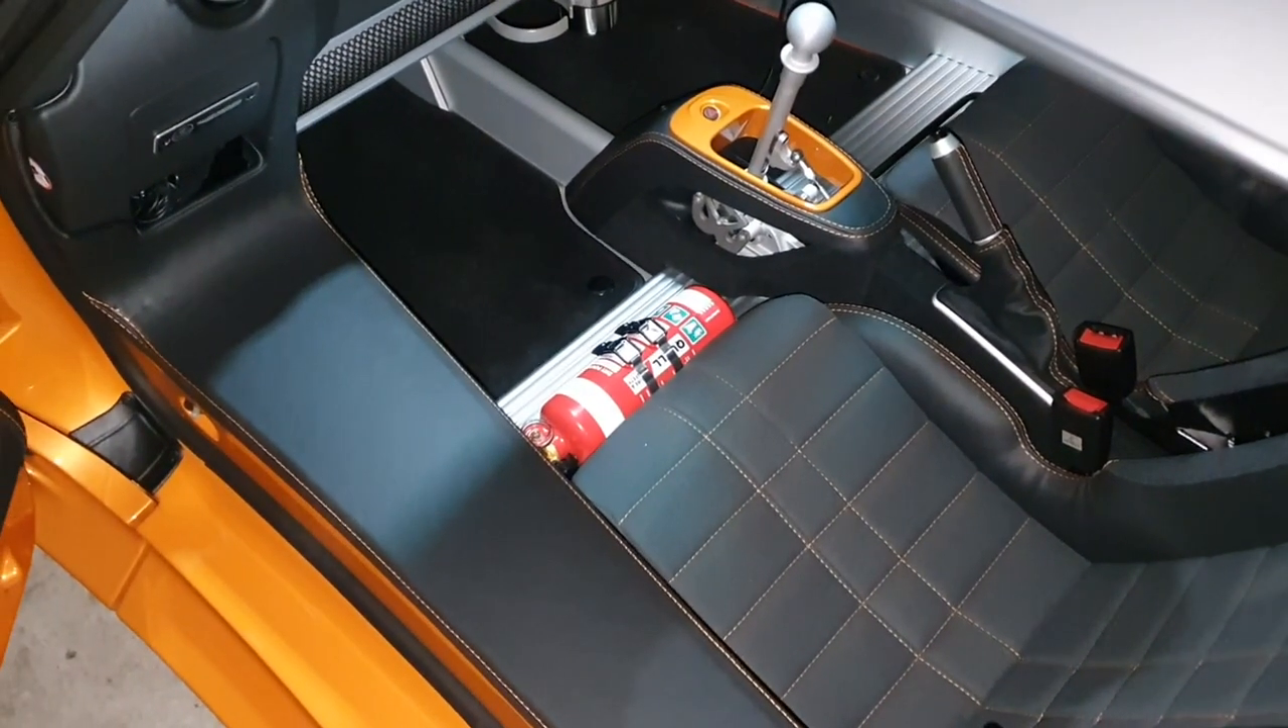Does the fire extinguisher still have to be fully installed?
No.